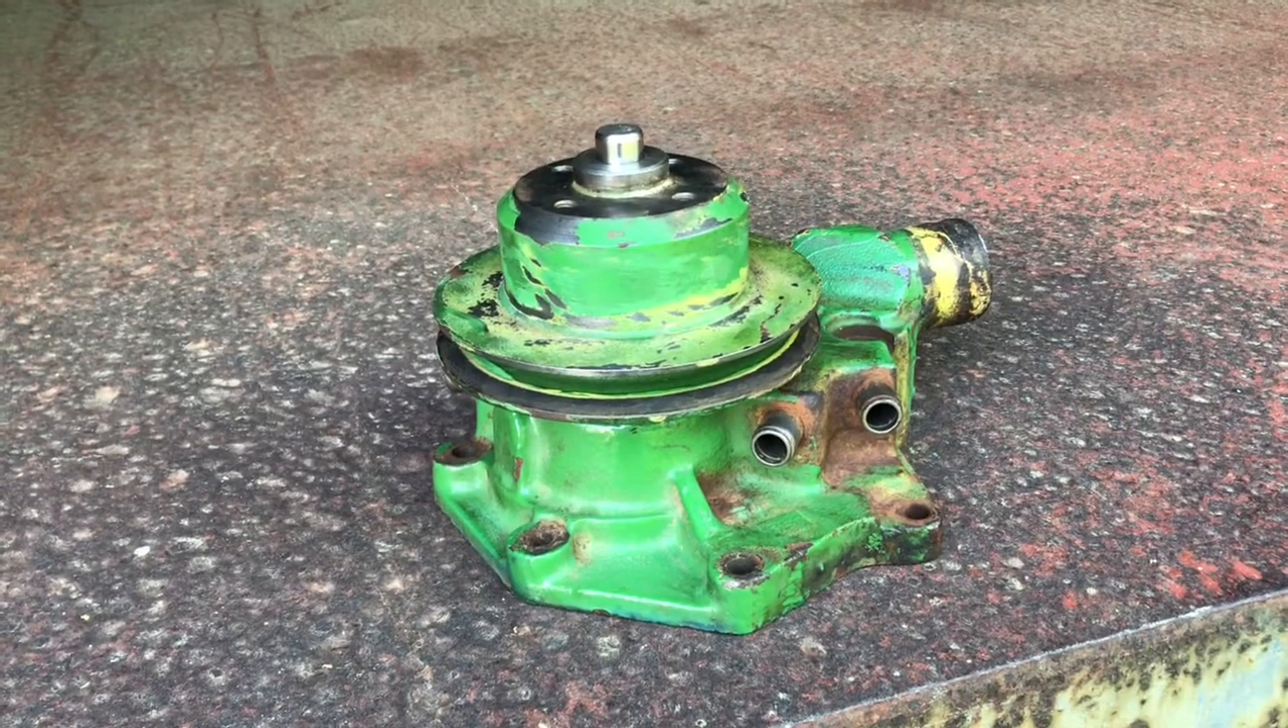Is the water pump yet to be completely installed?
Yes.